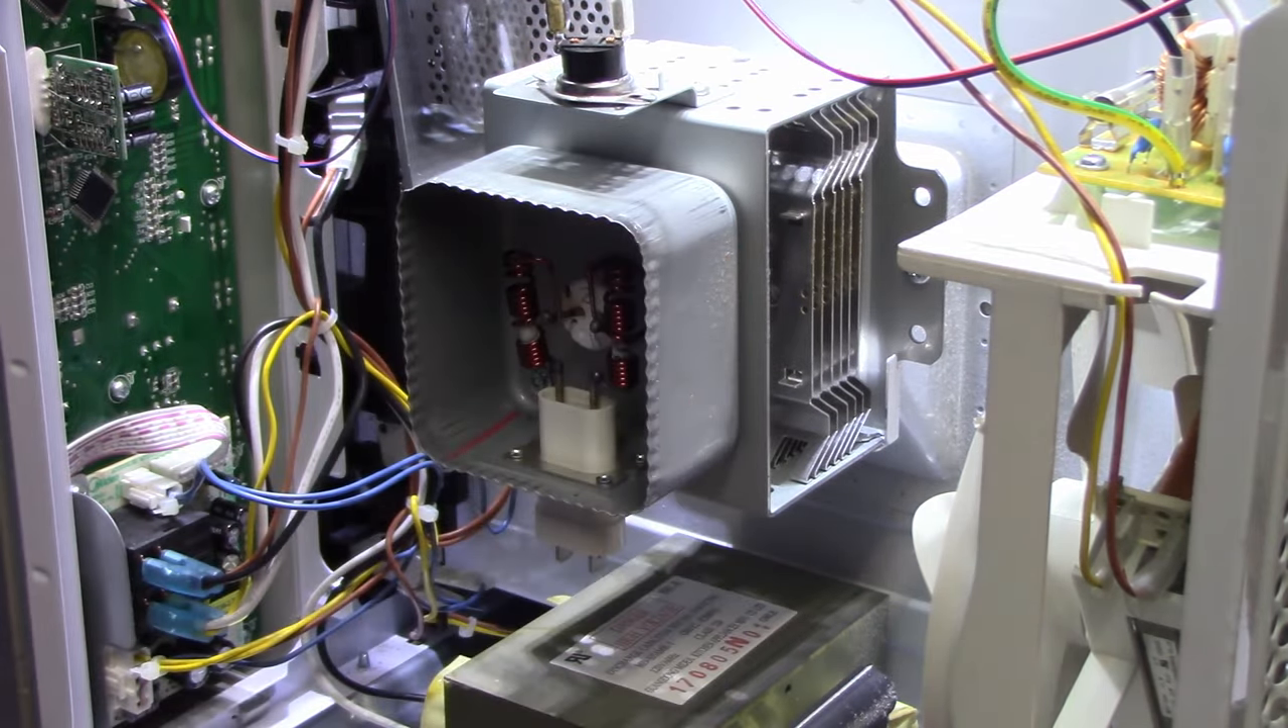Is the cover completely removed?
Yes.